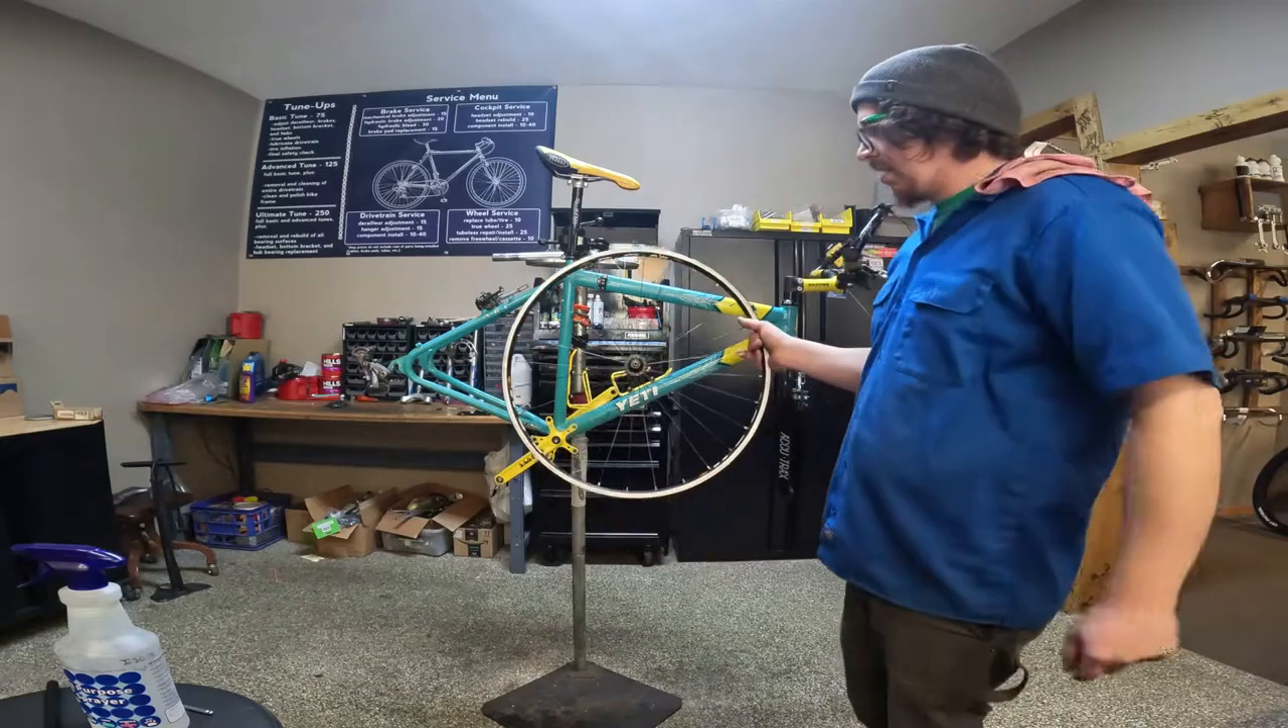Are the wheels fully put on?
No.